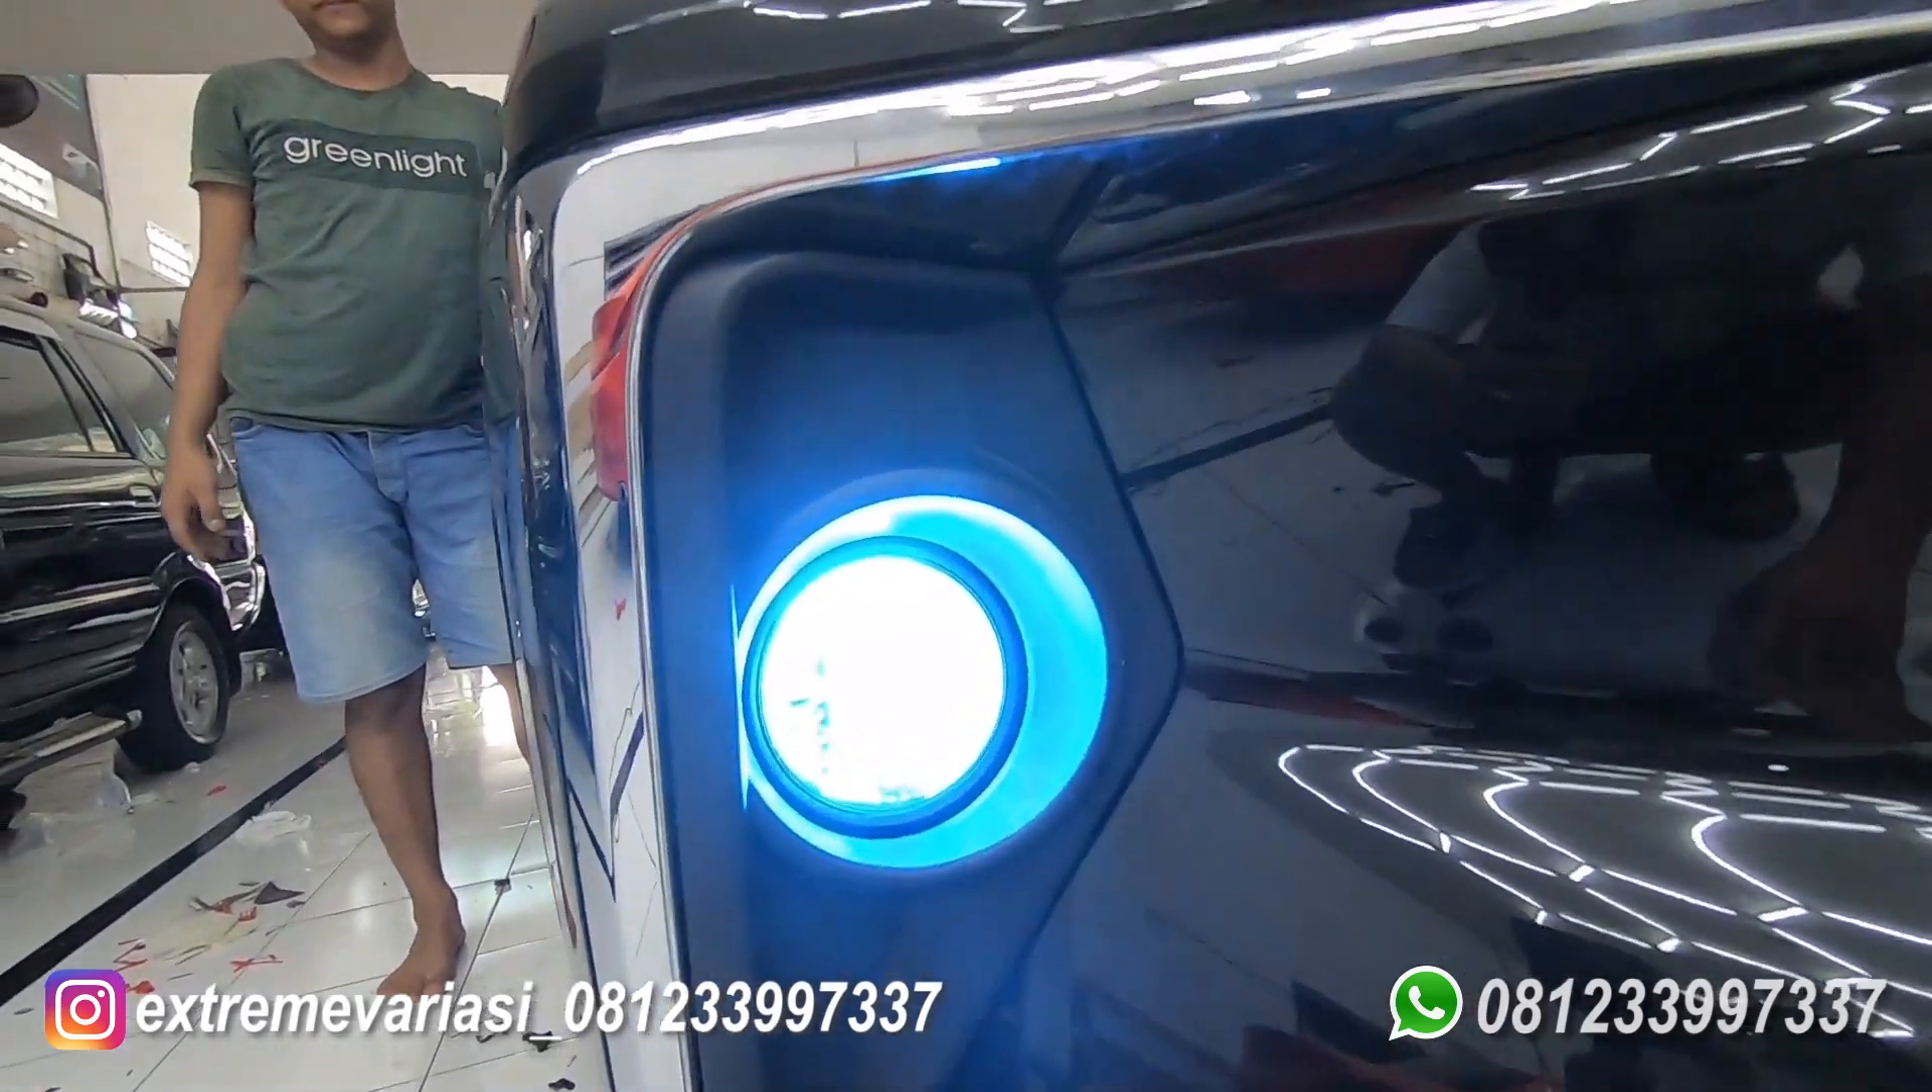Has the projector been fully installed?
Yes.